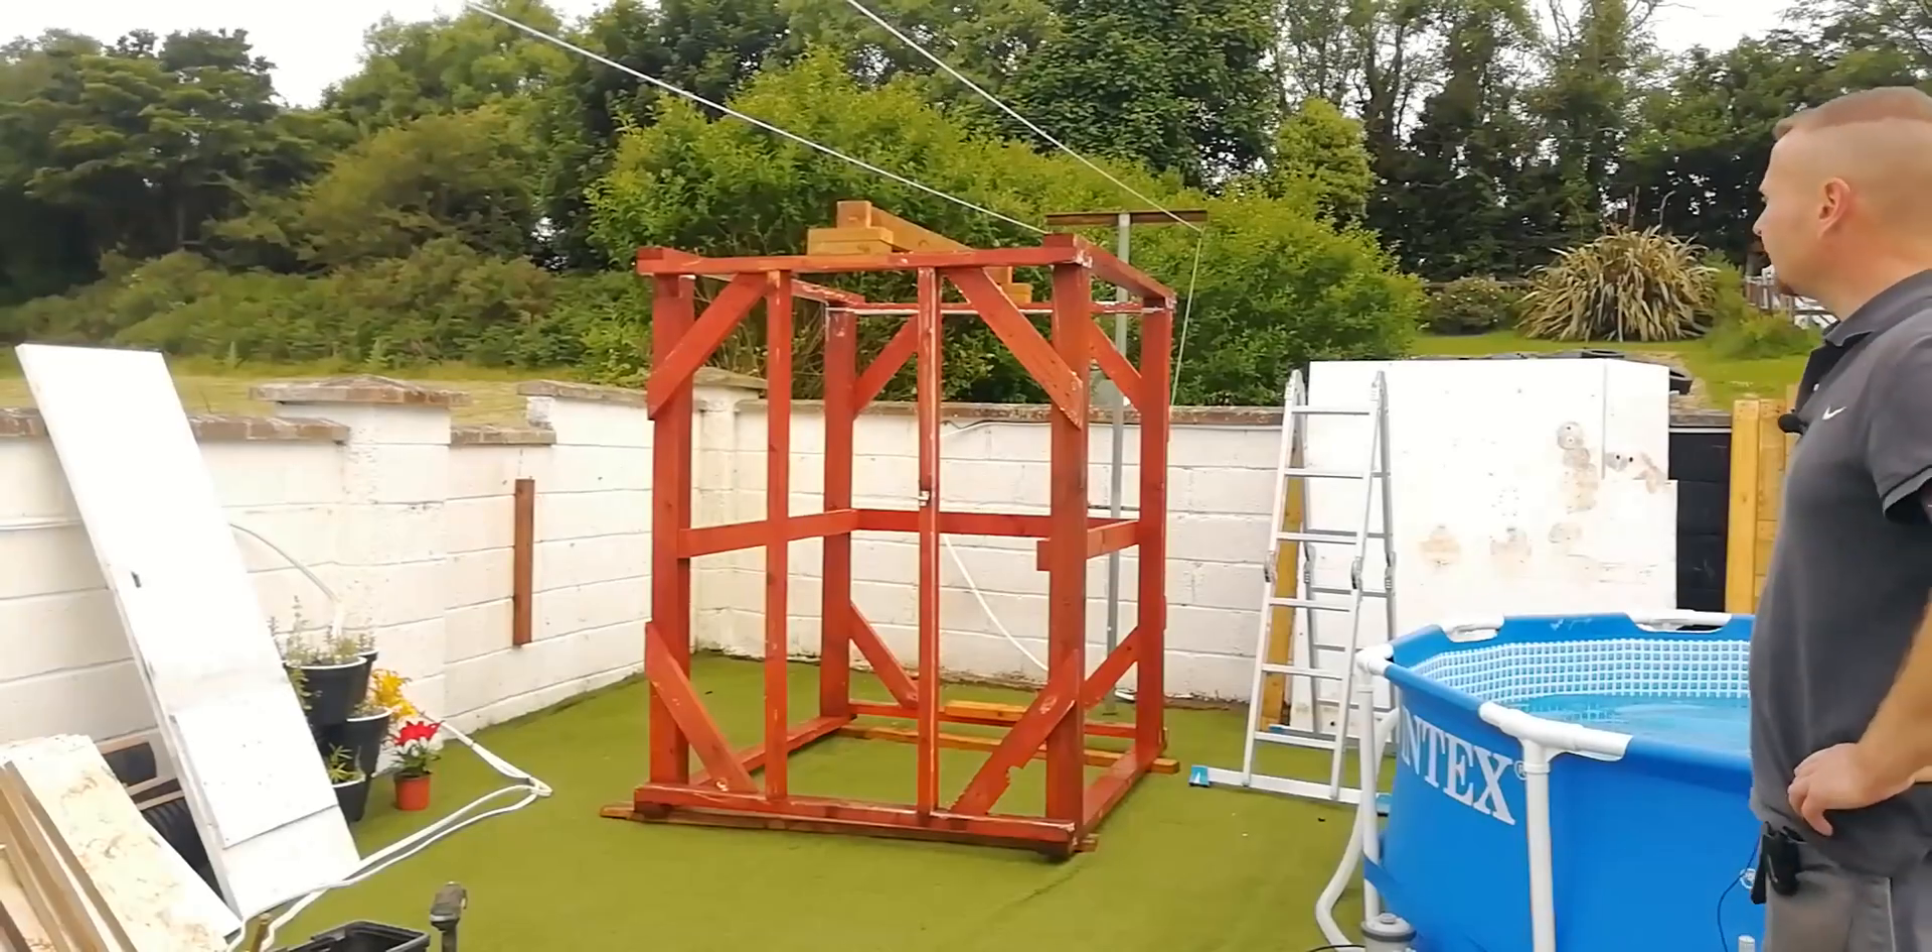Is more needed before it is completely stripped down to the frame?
No.